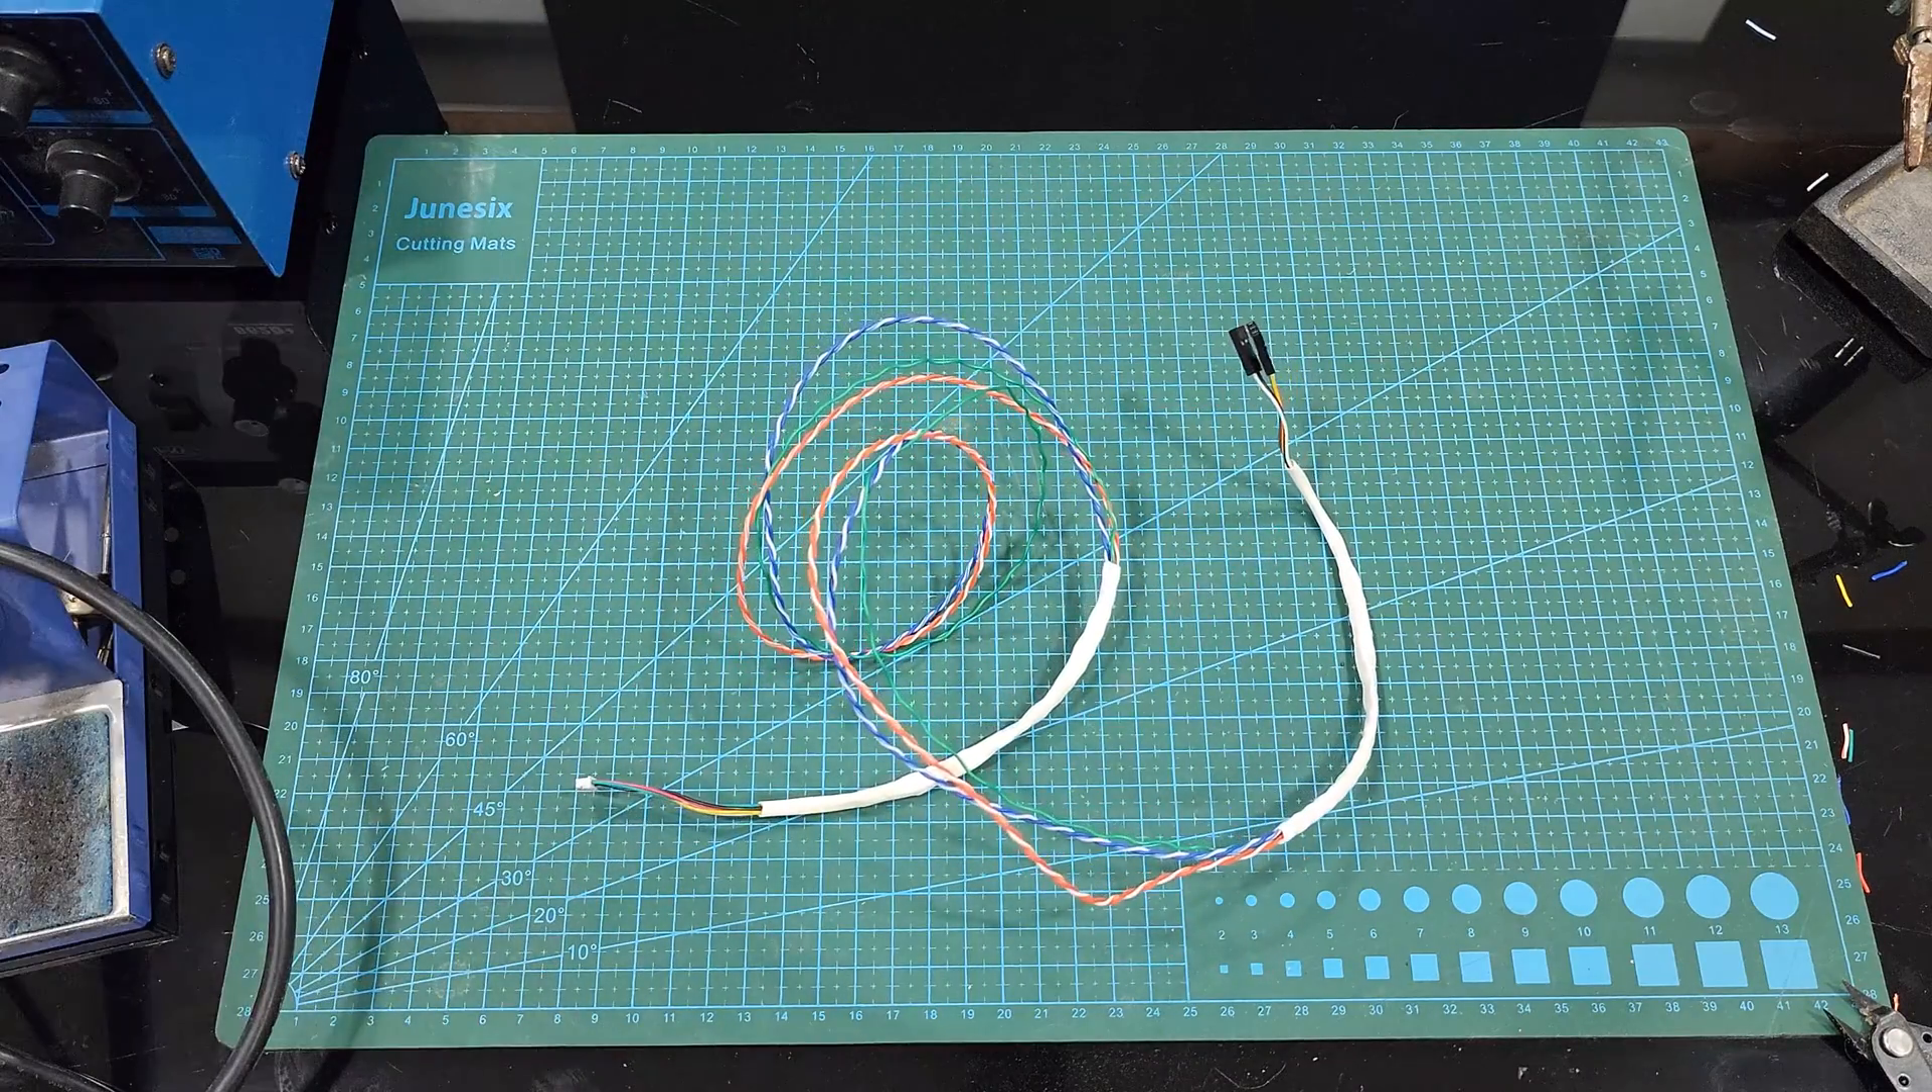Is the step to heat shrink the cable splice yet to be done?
No.